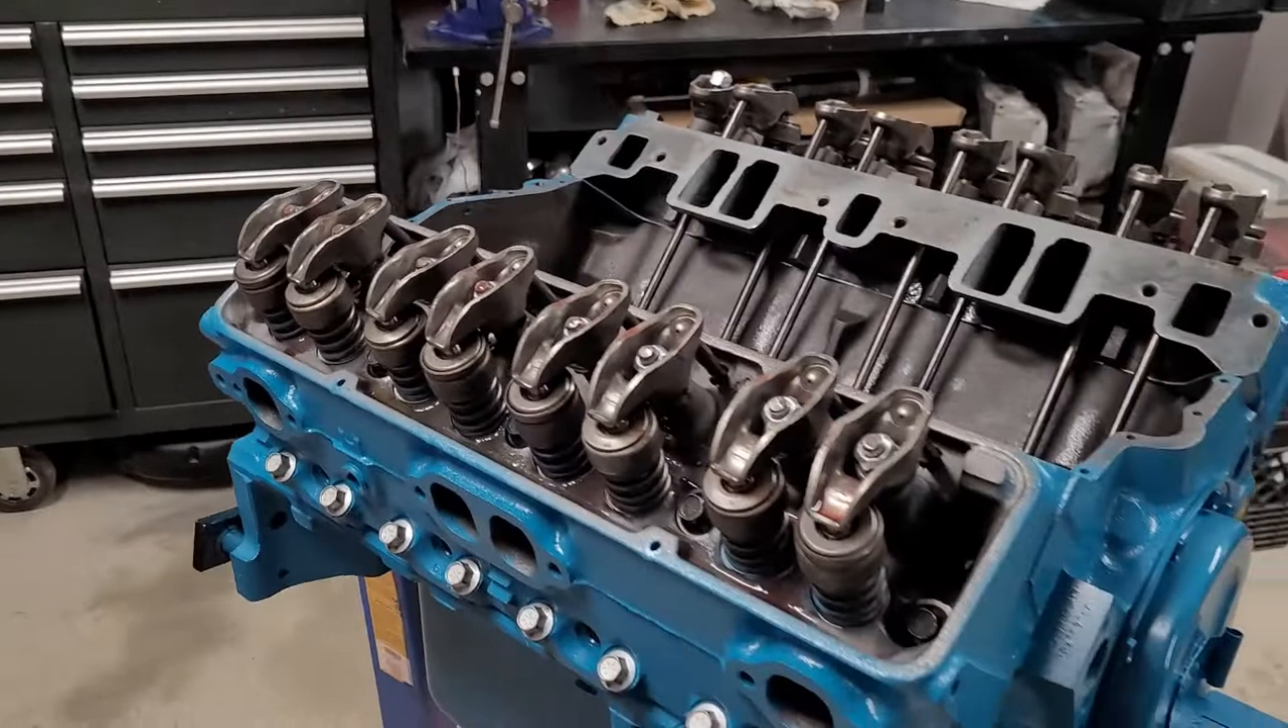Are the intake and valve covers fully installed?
No.